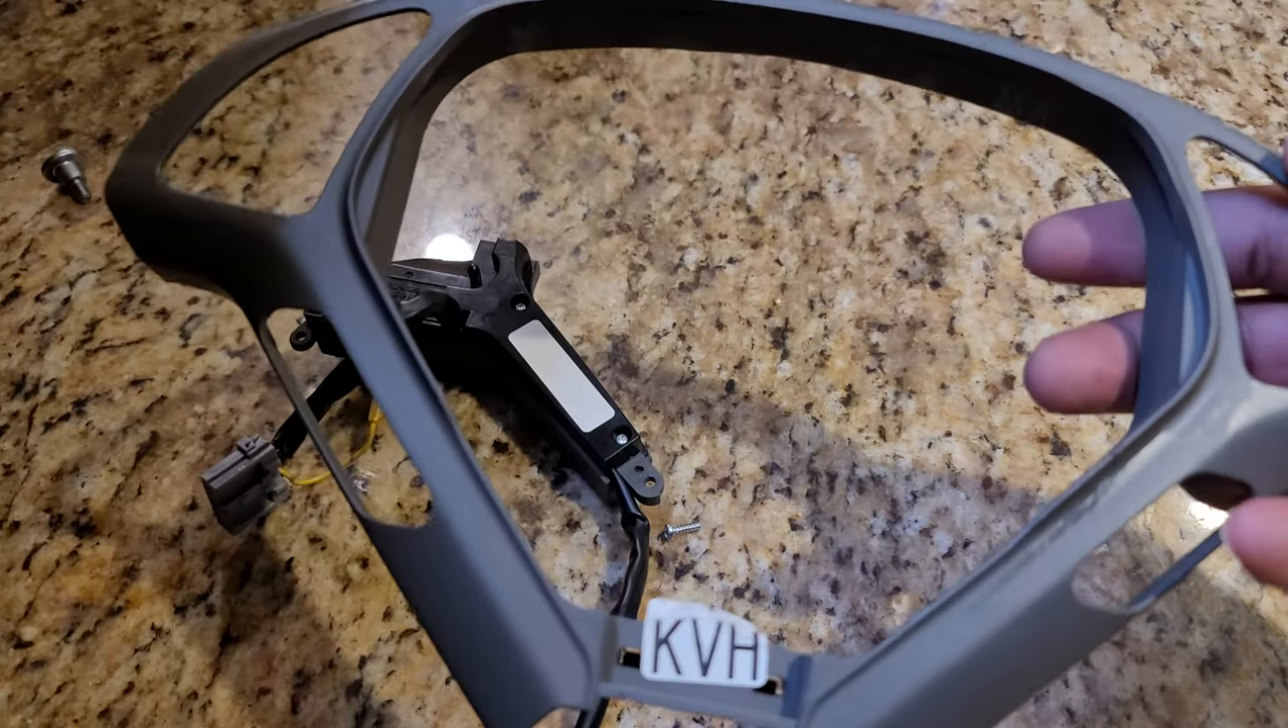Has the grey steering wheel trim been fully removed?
Yes.